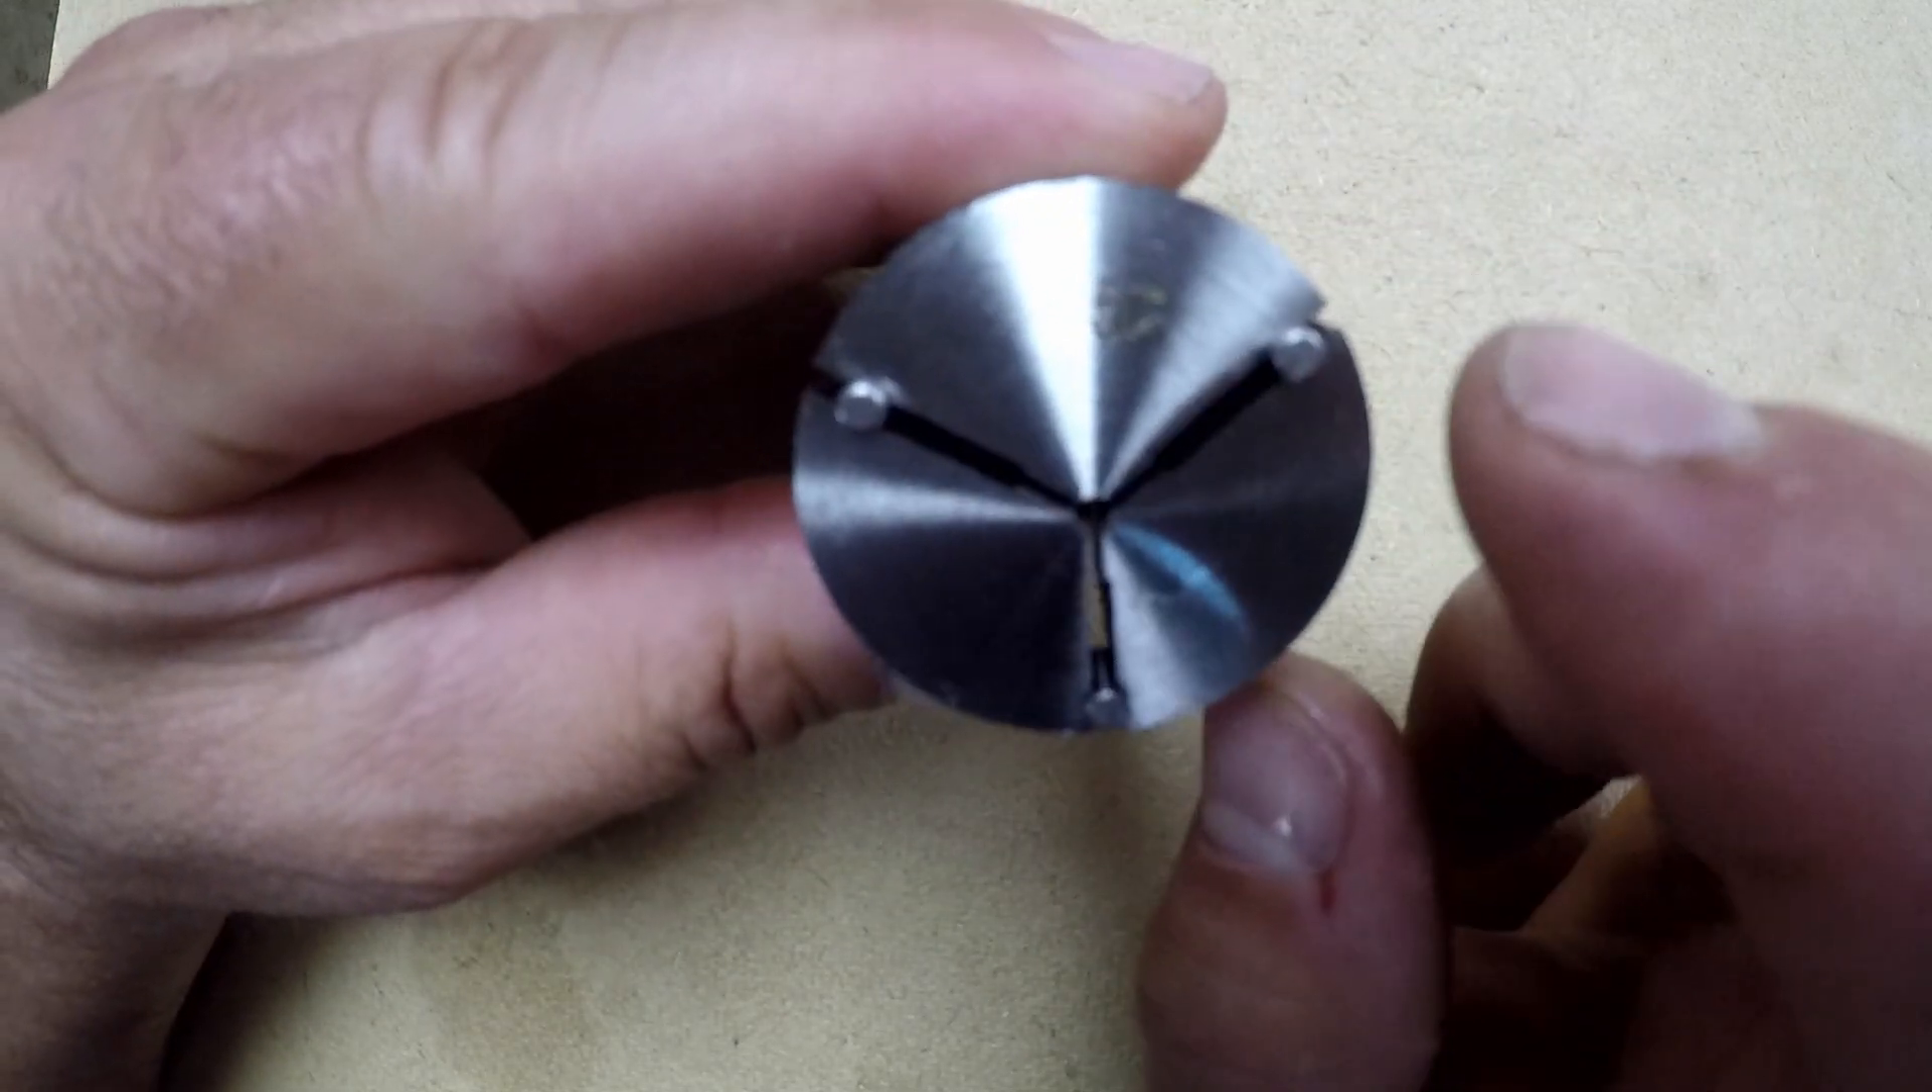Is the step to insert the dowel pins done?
Yes.